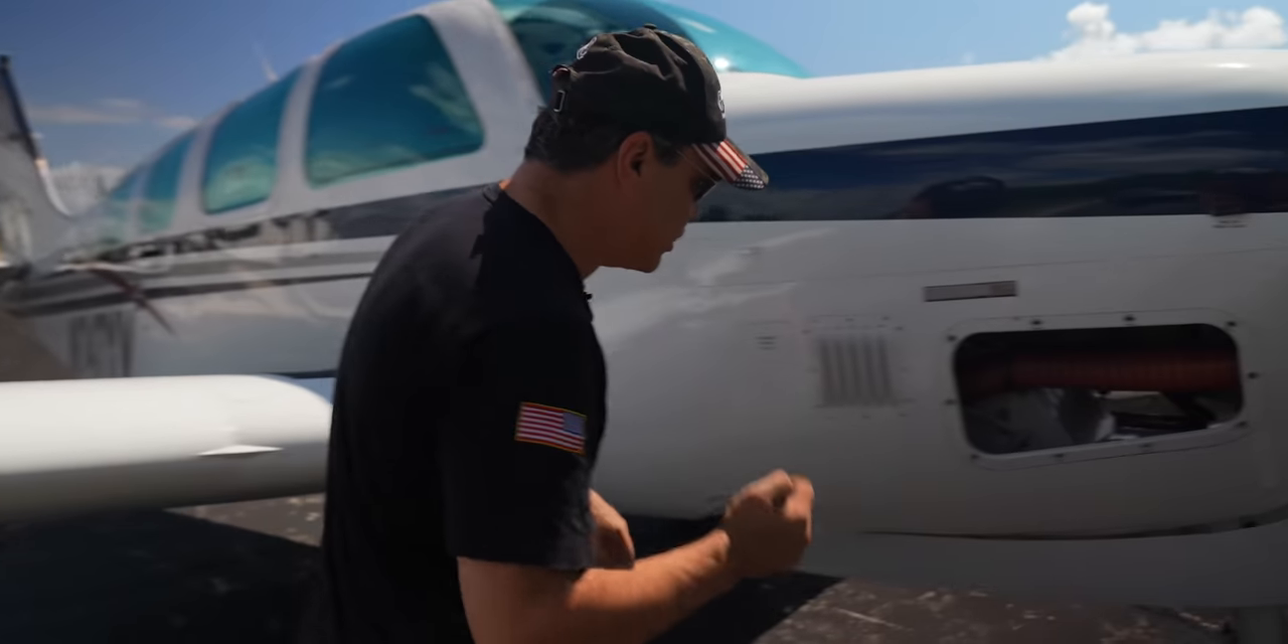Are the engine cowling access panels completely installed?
No.